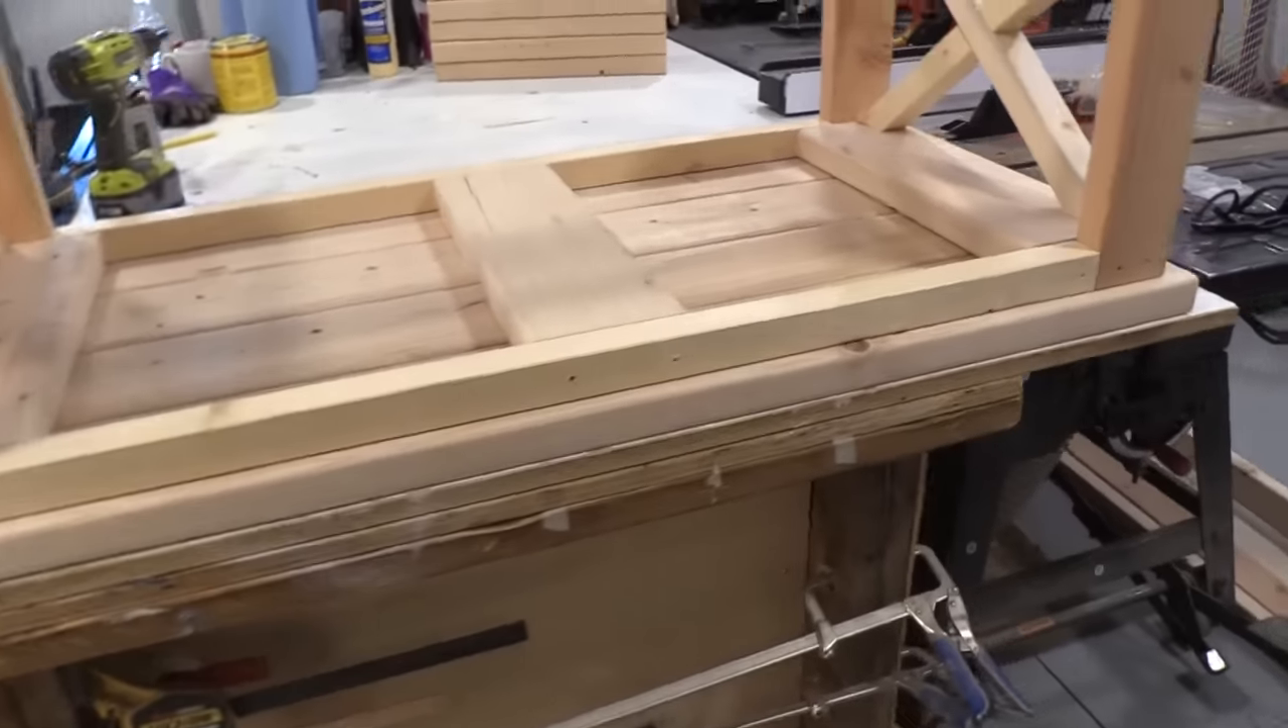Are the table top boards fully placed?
Yes.